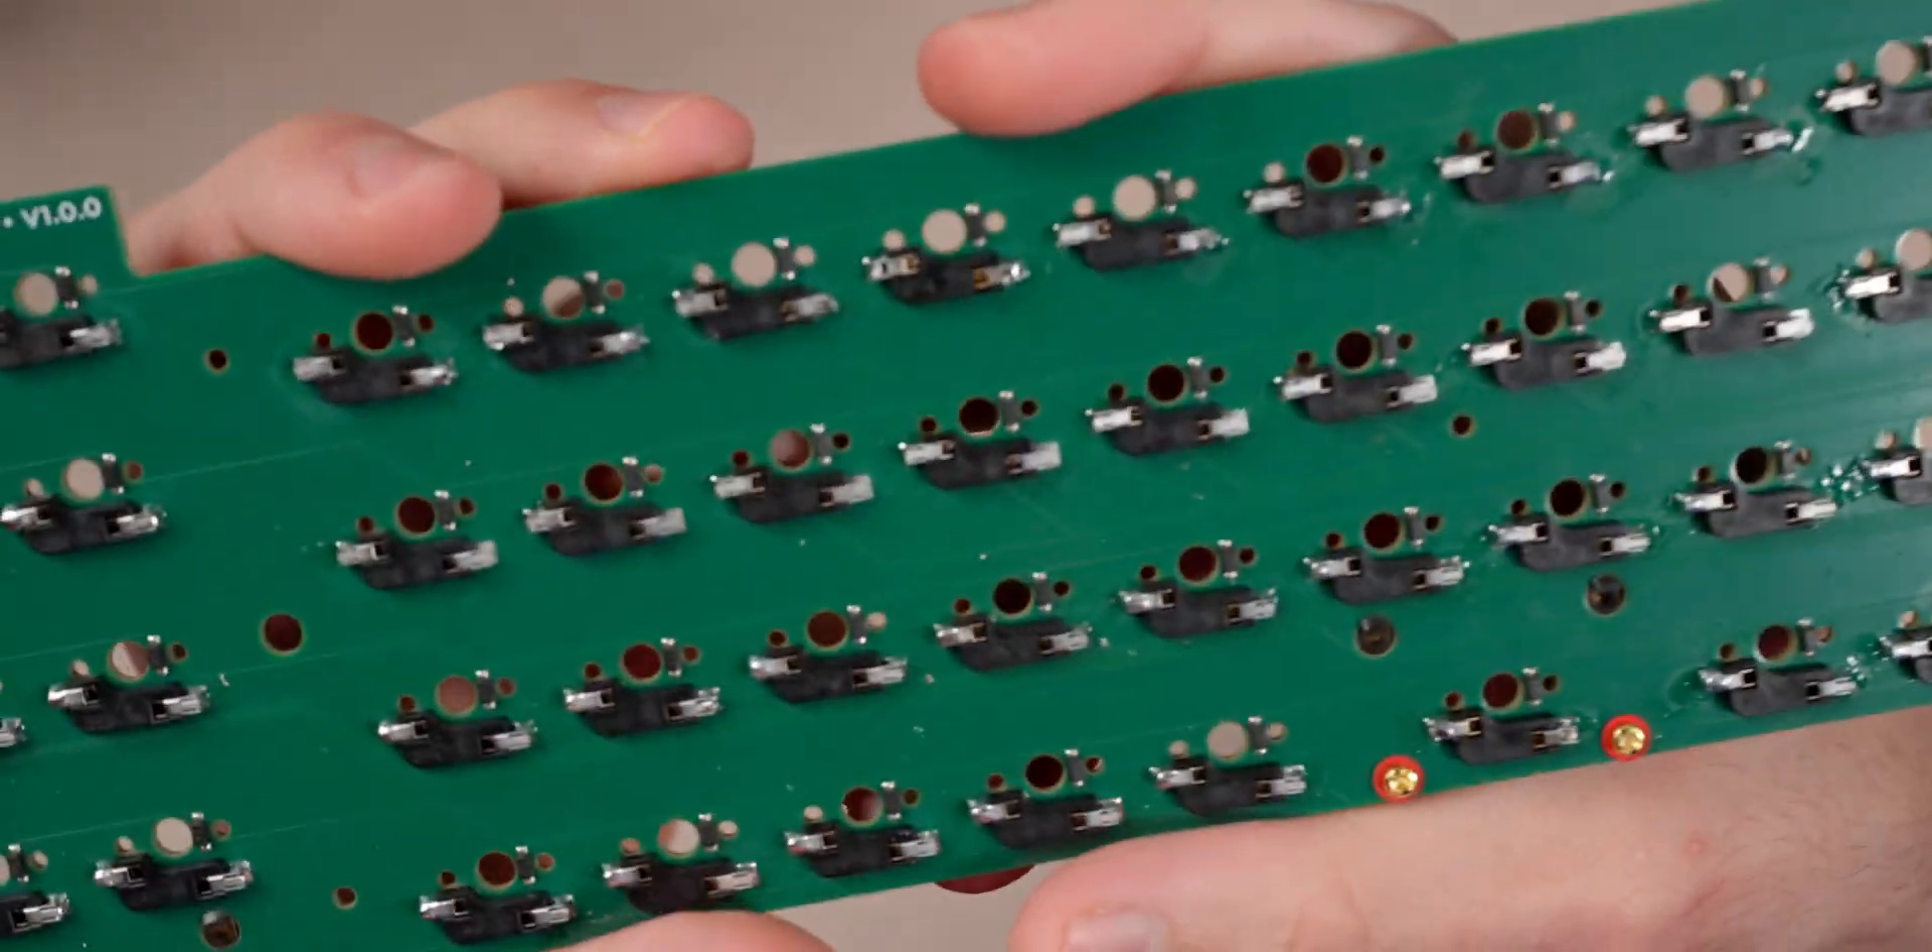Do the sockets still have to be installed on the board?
No.